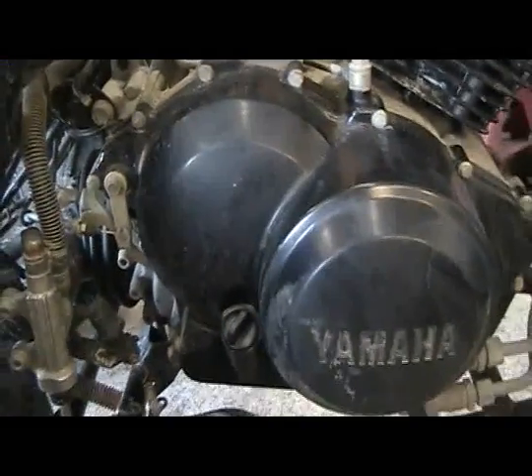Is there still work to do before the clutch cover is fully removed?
Yes.